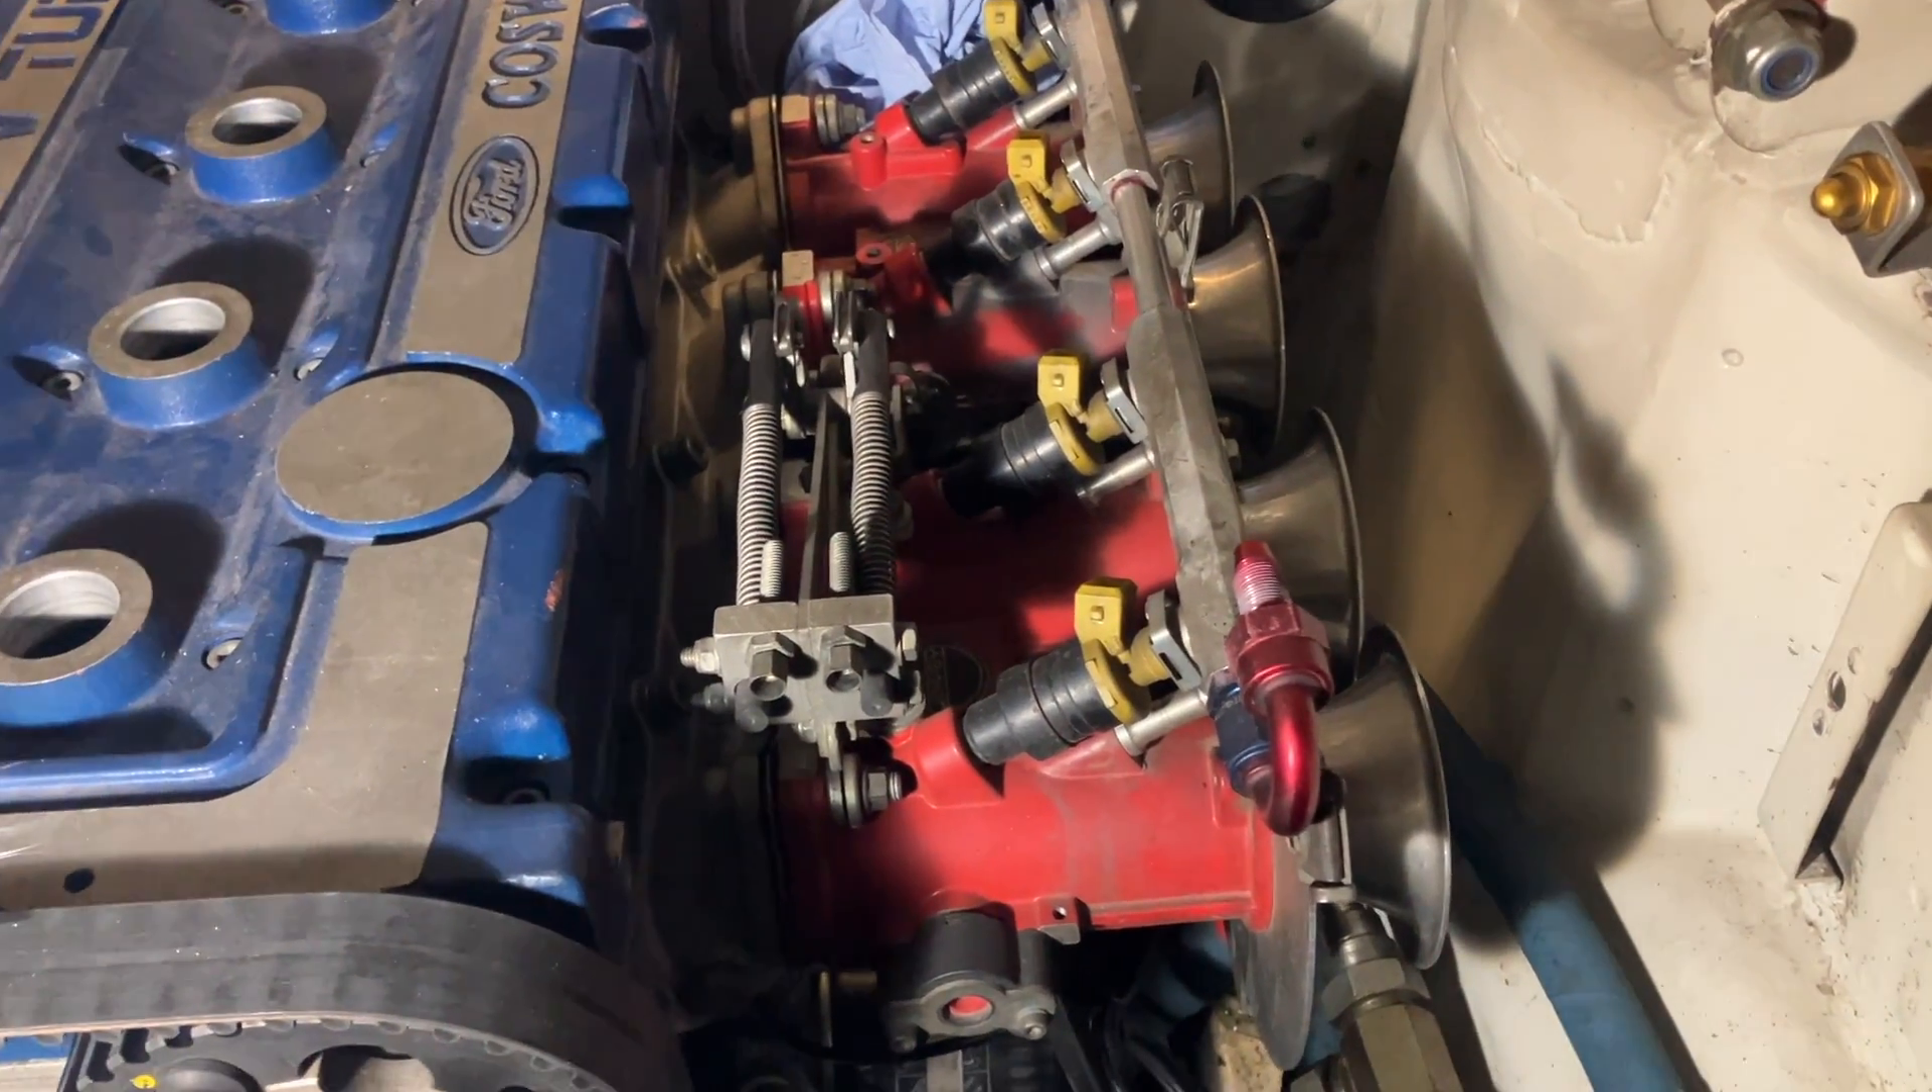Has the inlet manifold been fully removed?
No.